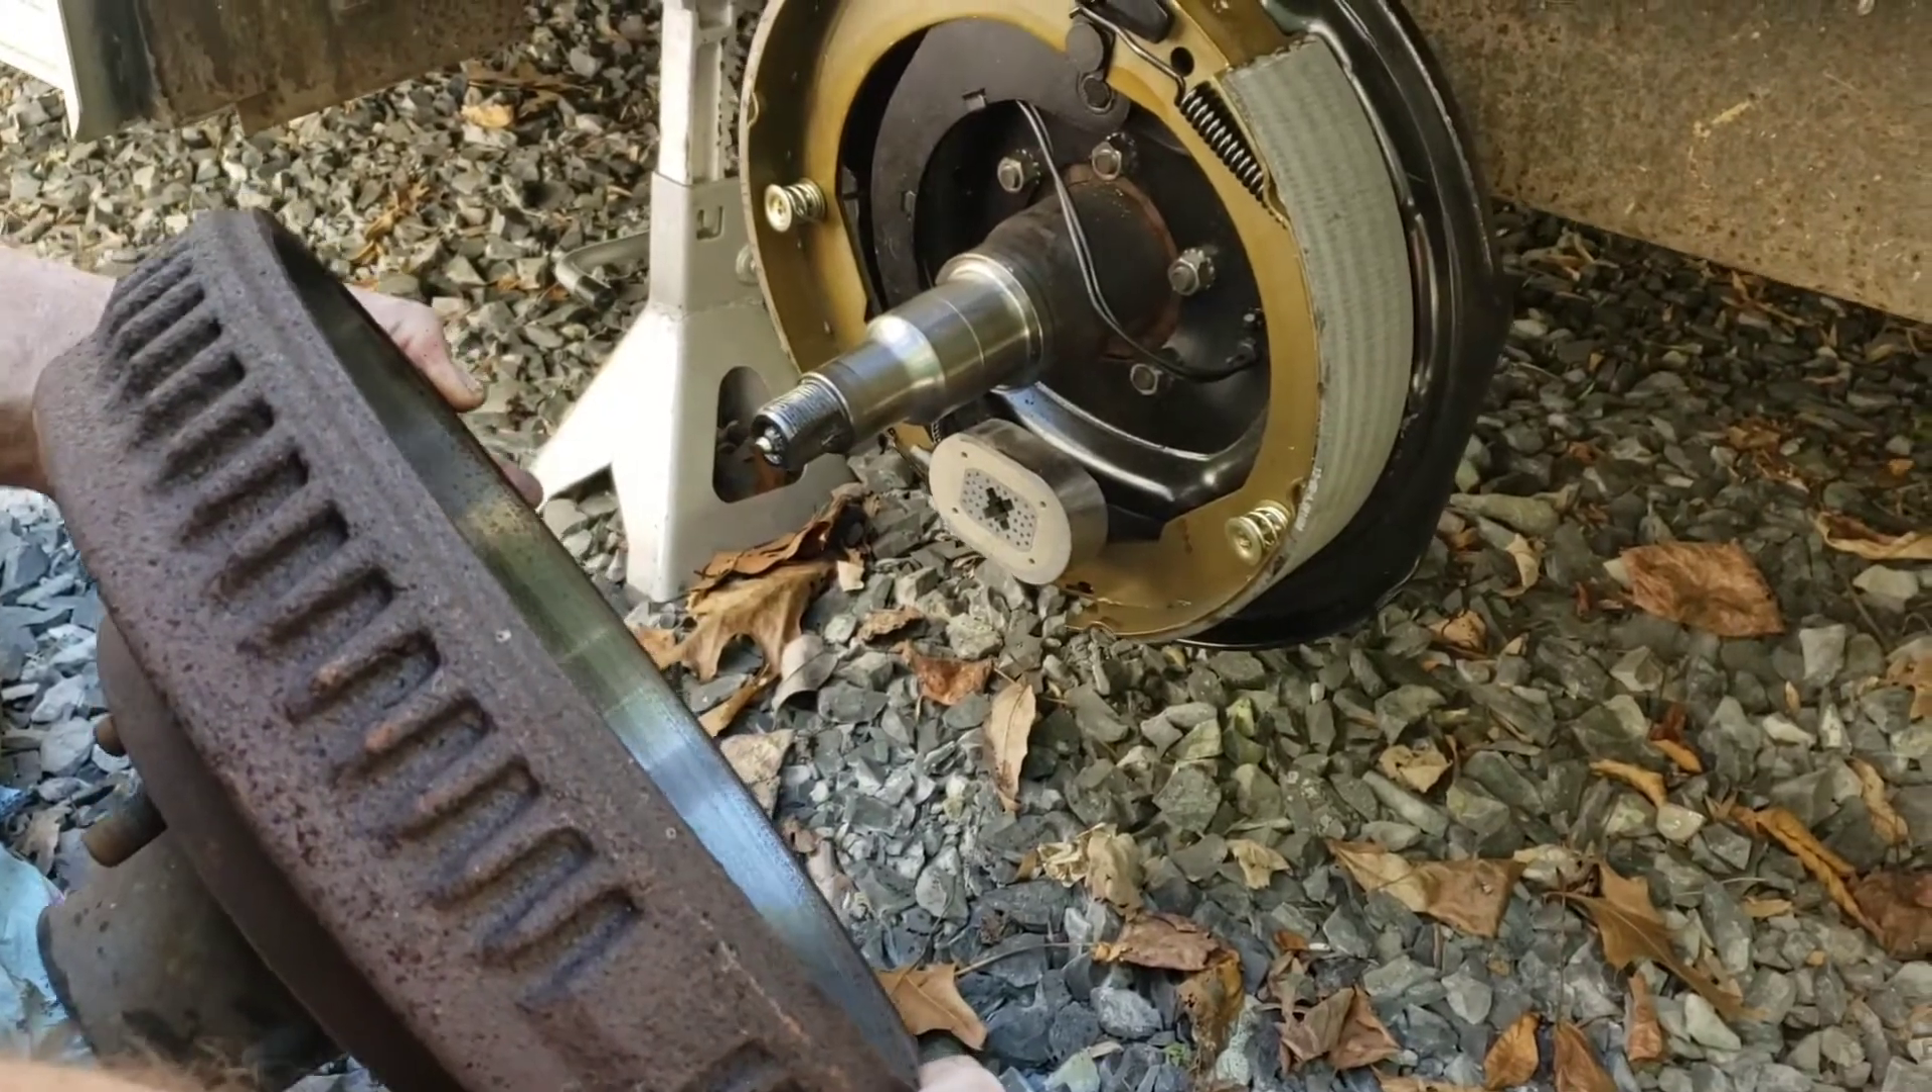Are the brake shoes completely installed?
Yes.